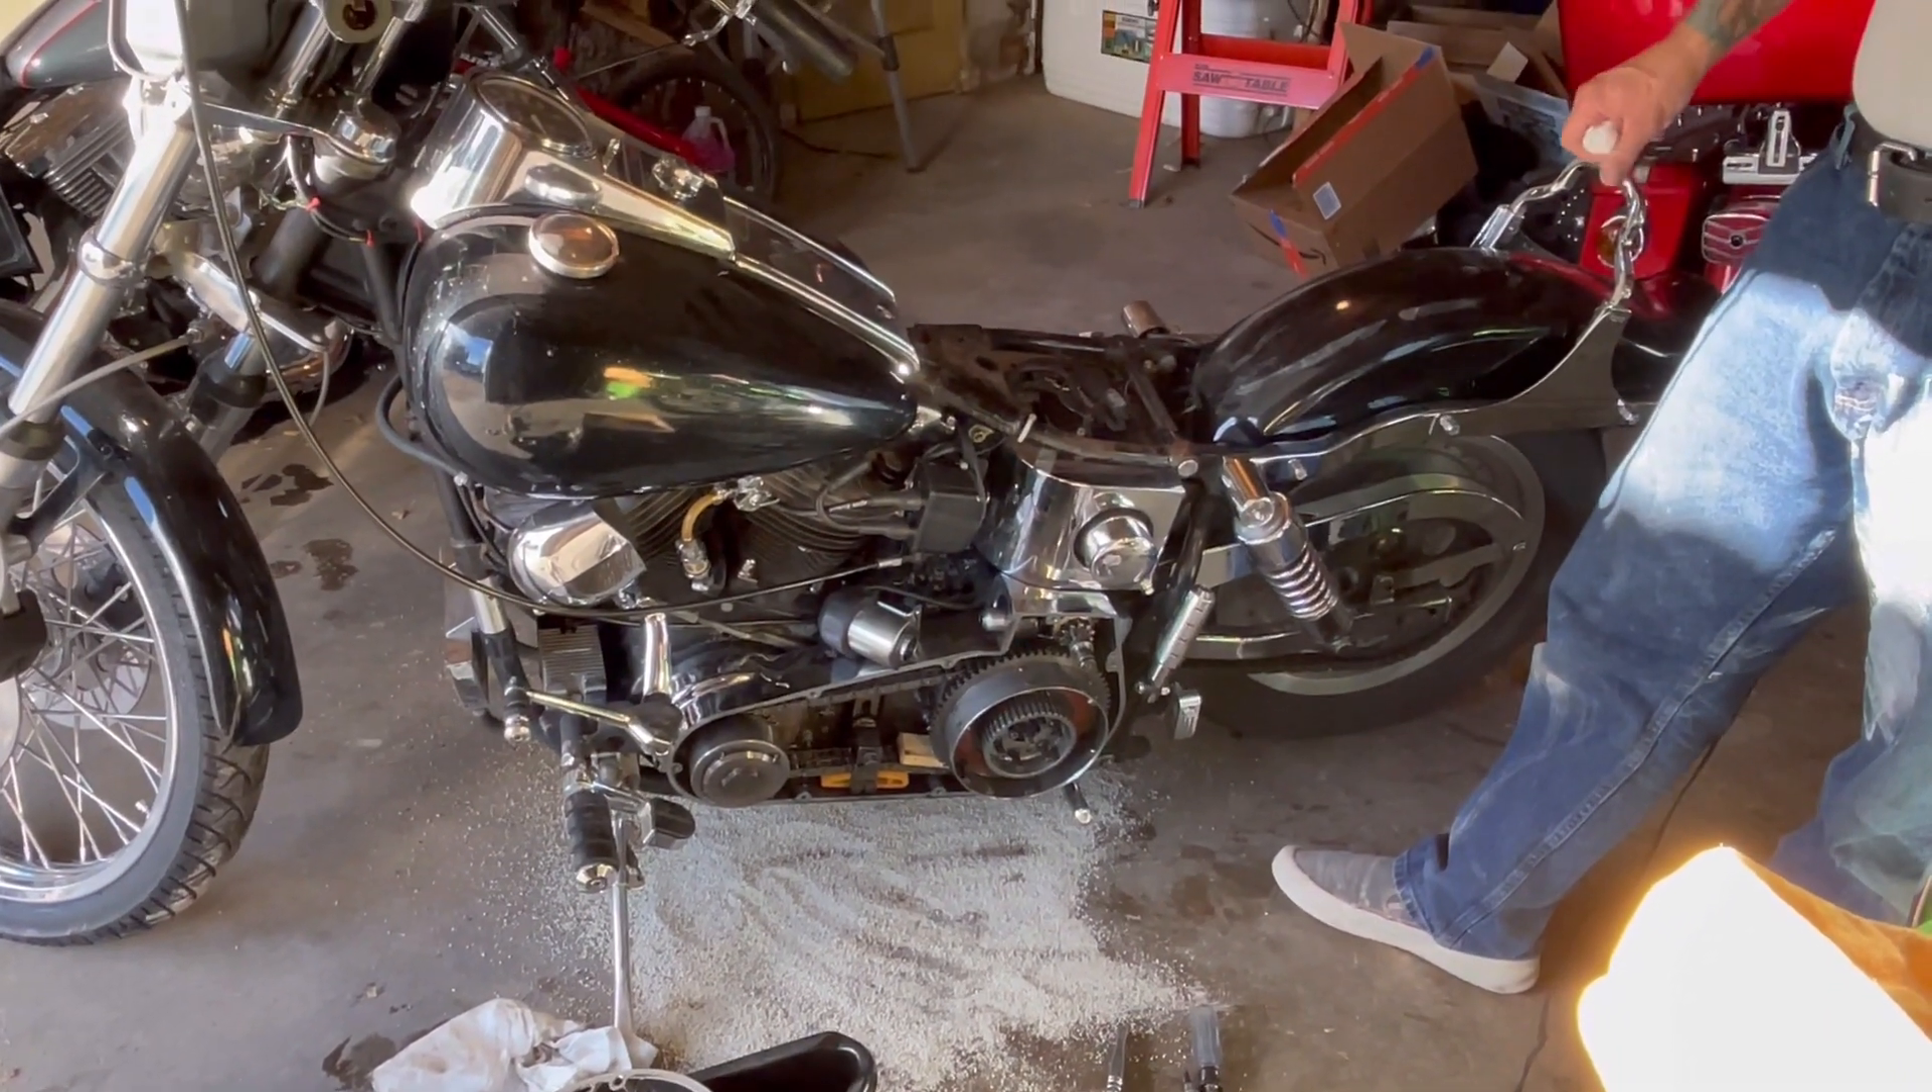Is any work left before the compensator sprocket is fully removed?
Yes.